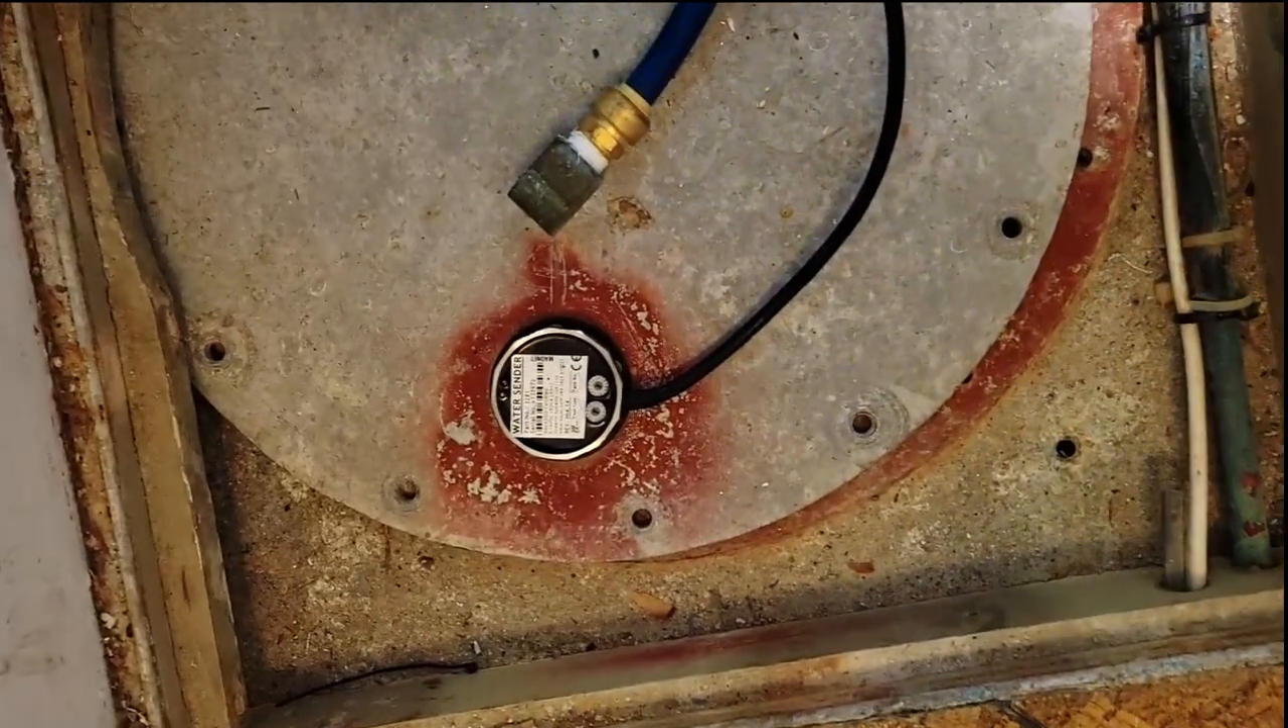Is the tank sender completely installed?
Yes.